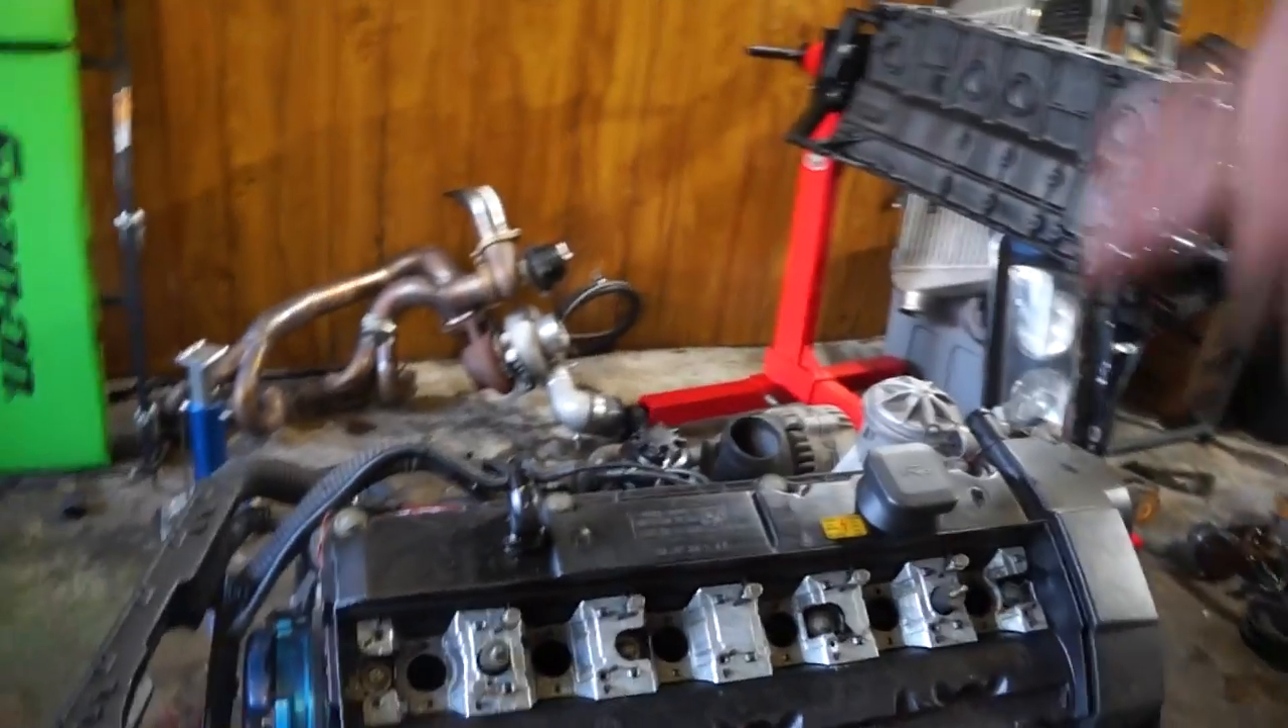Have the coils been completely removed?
Yes.